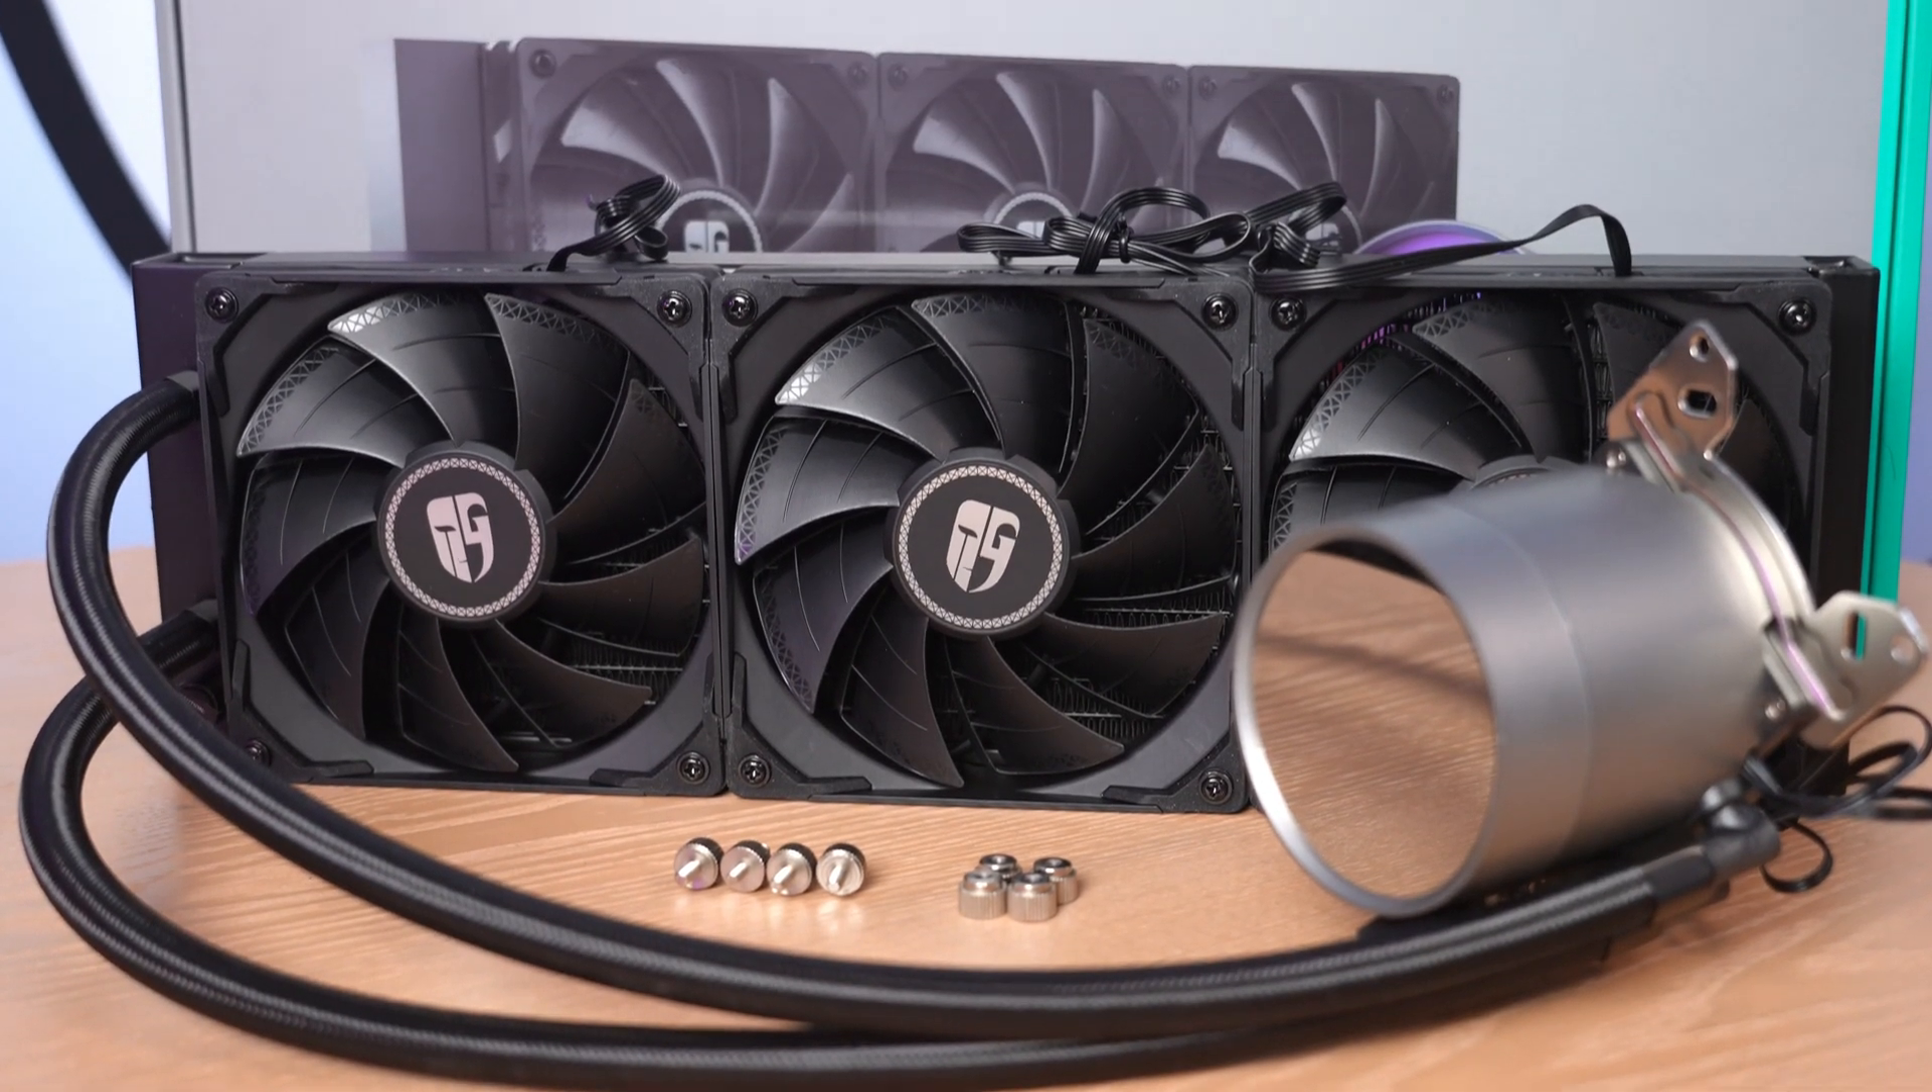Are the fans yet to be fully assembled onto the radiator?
No.